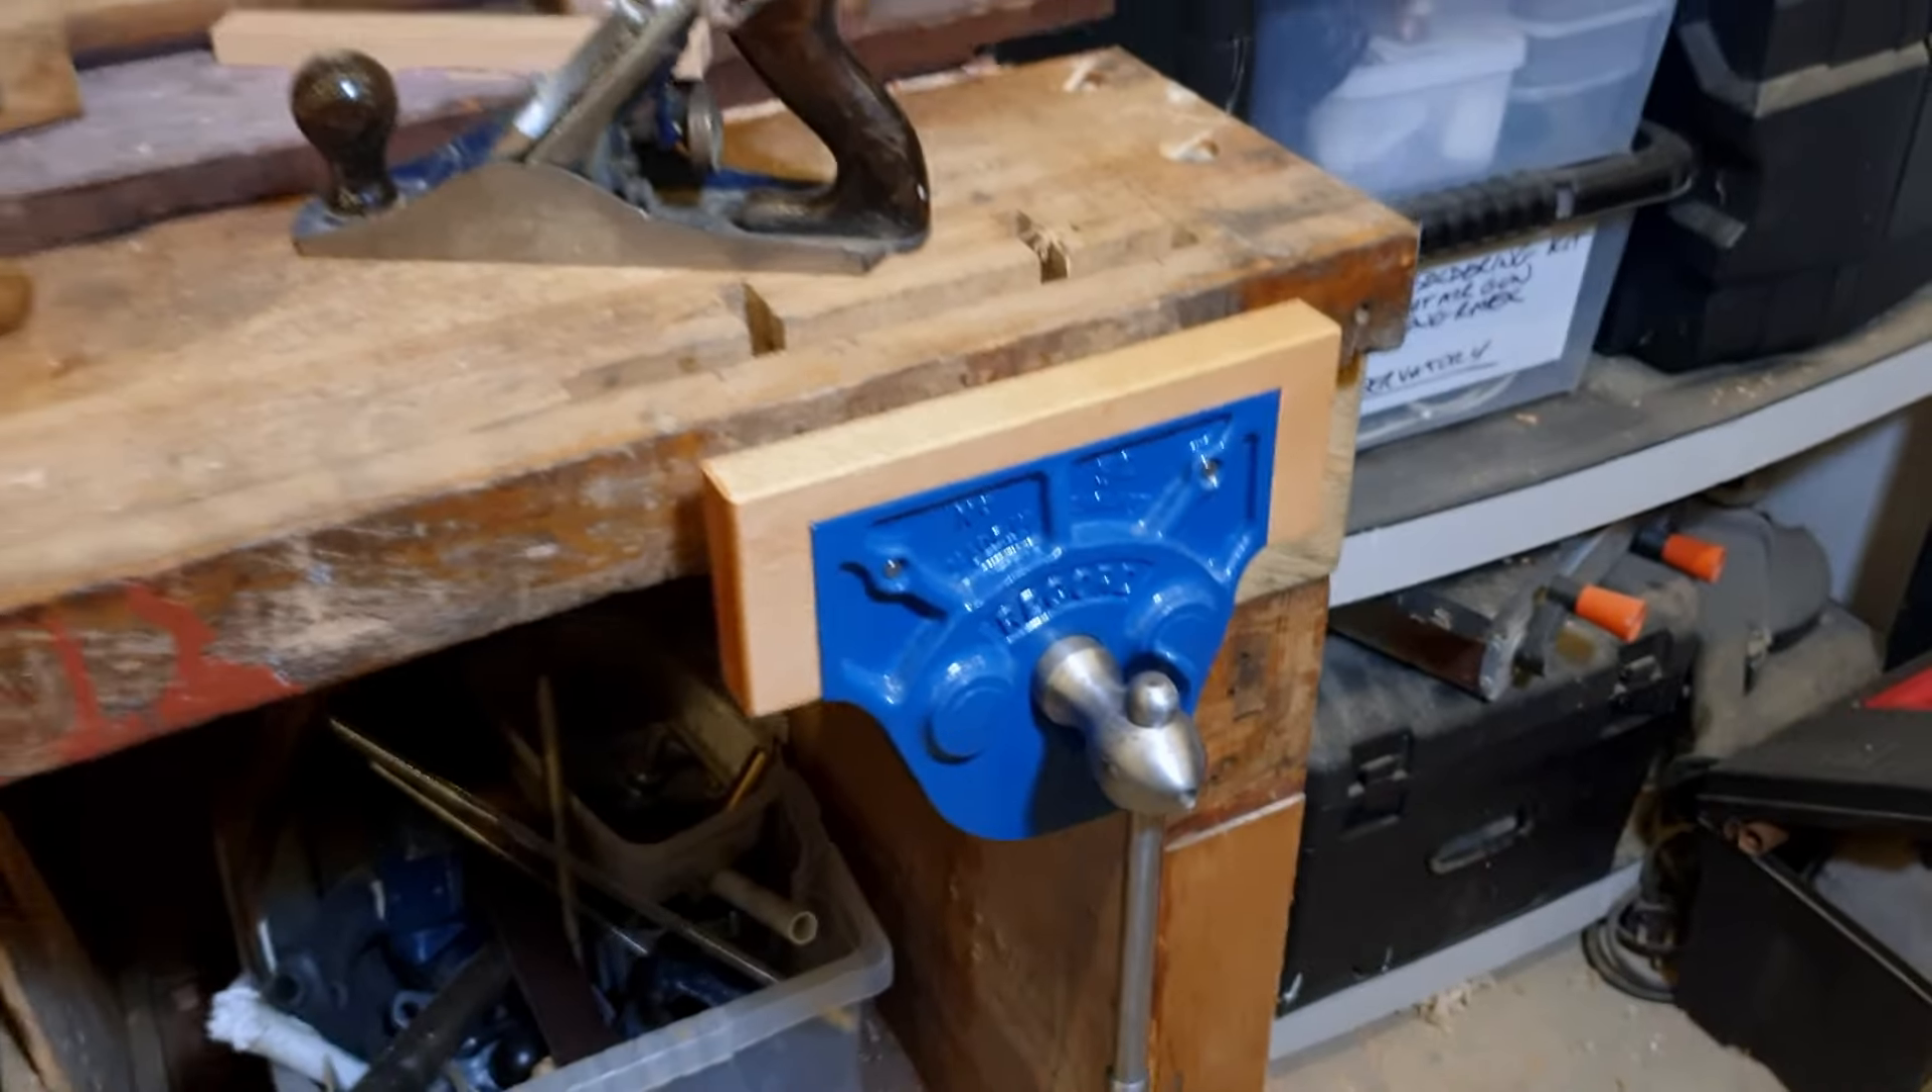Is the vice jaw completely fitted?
Yes.